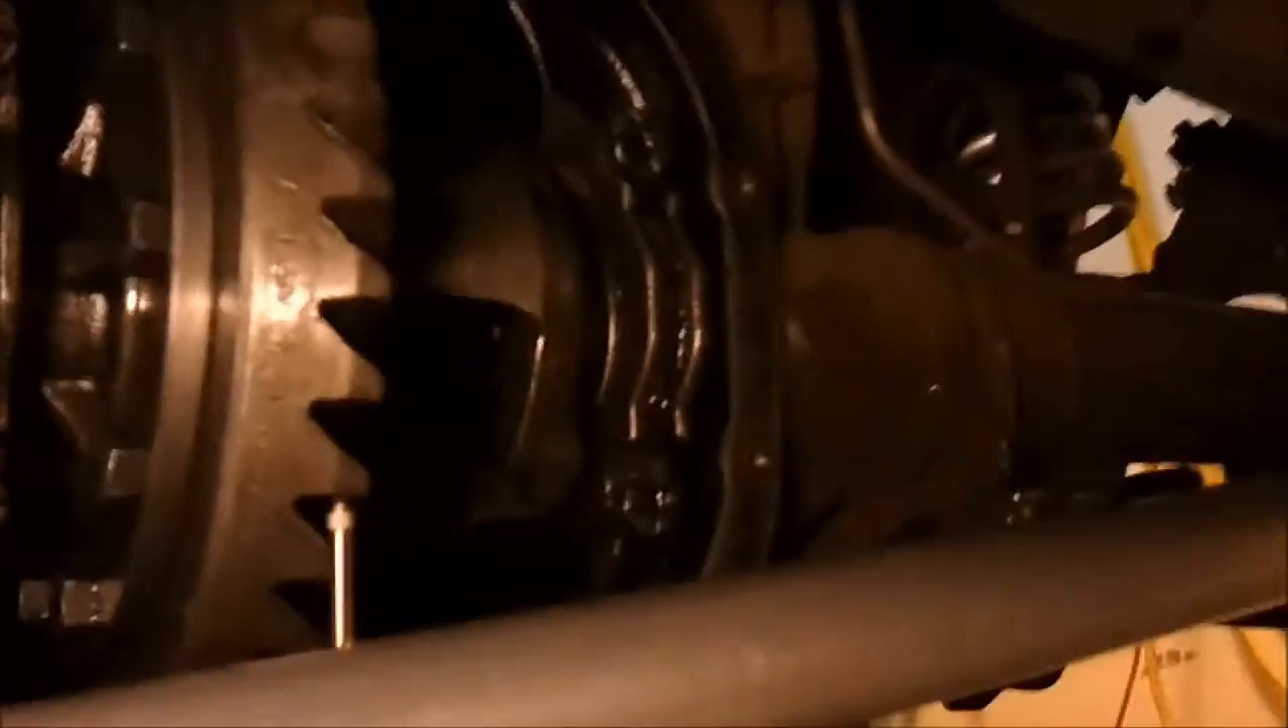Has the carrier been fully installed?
Yes.